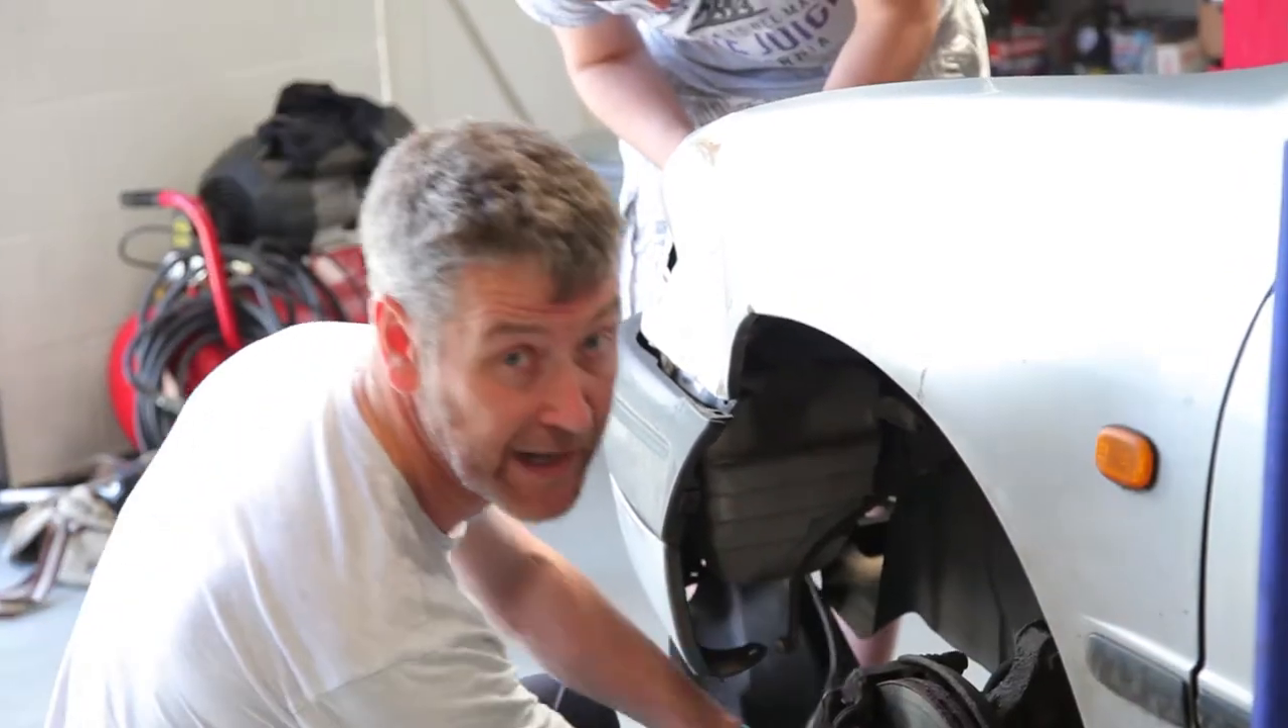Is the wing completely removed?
No.